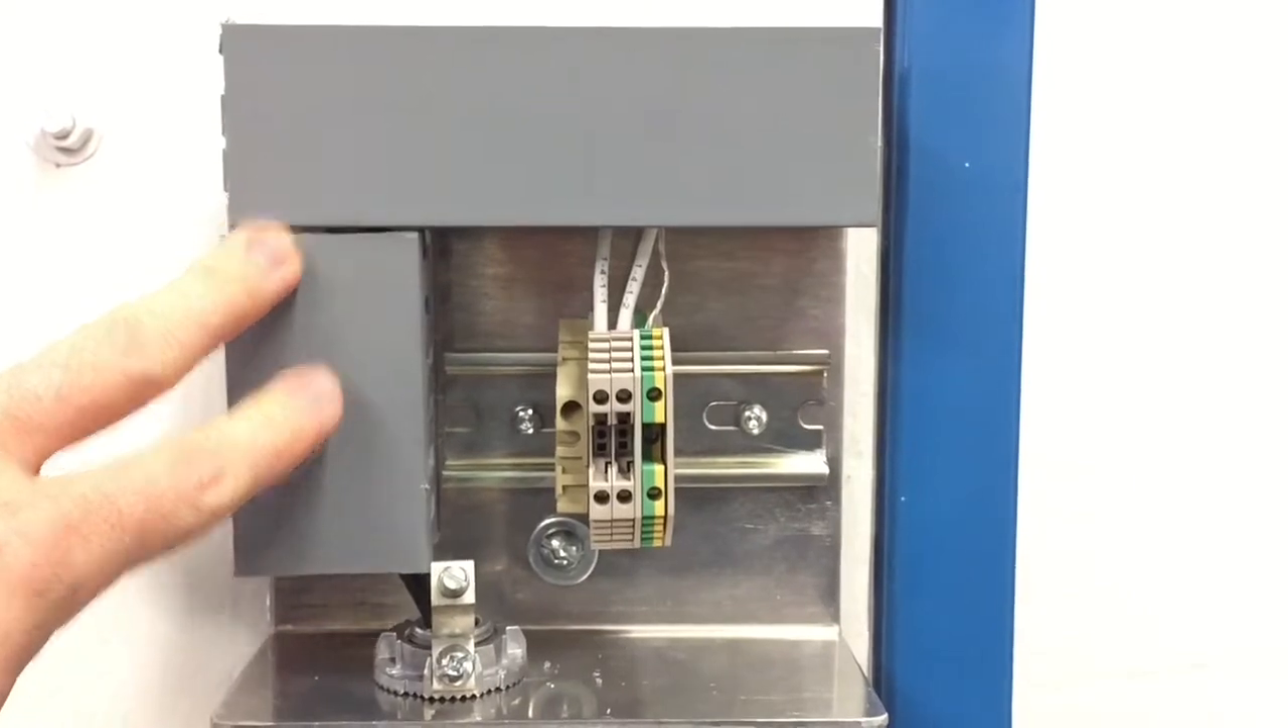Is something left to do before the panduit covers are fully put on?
No.